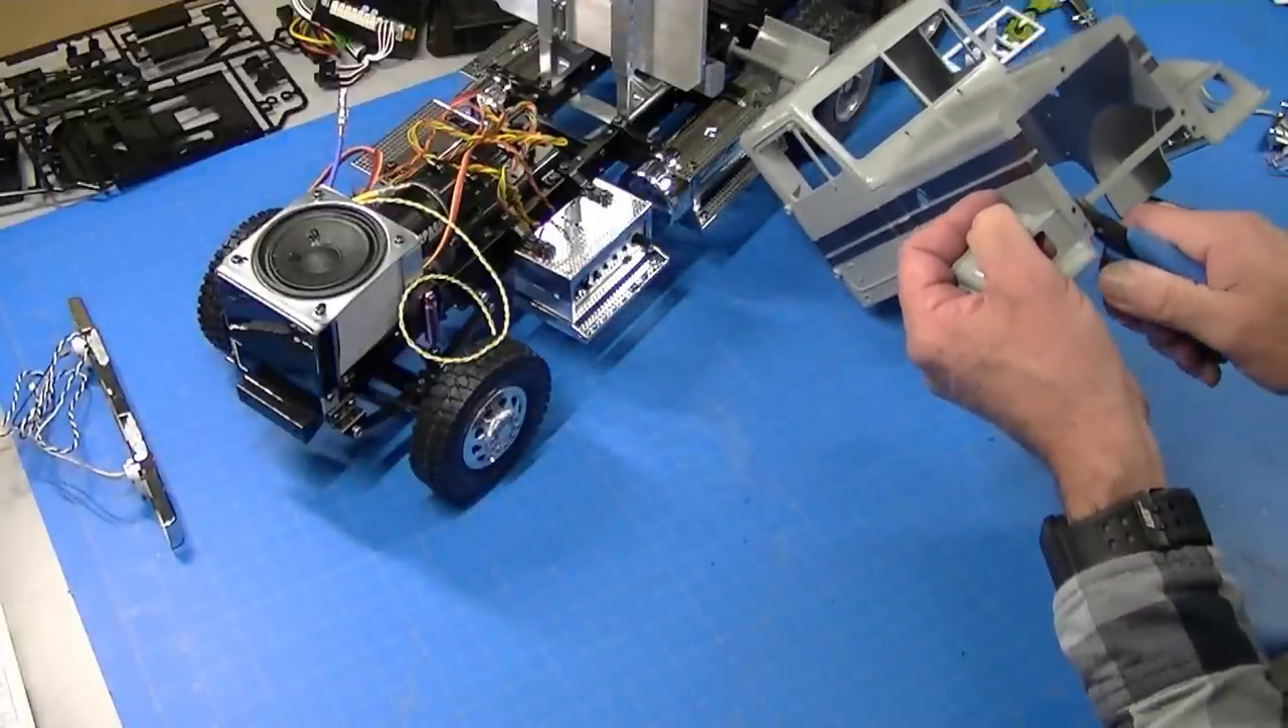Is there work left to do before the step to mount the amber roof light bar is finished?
Yes.